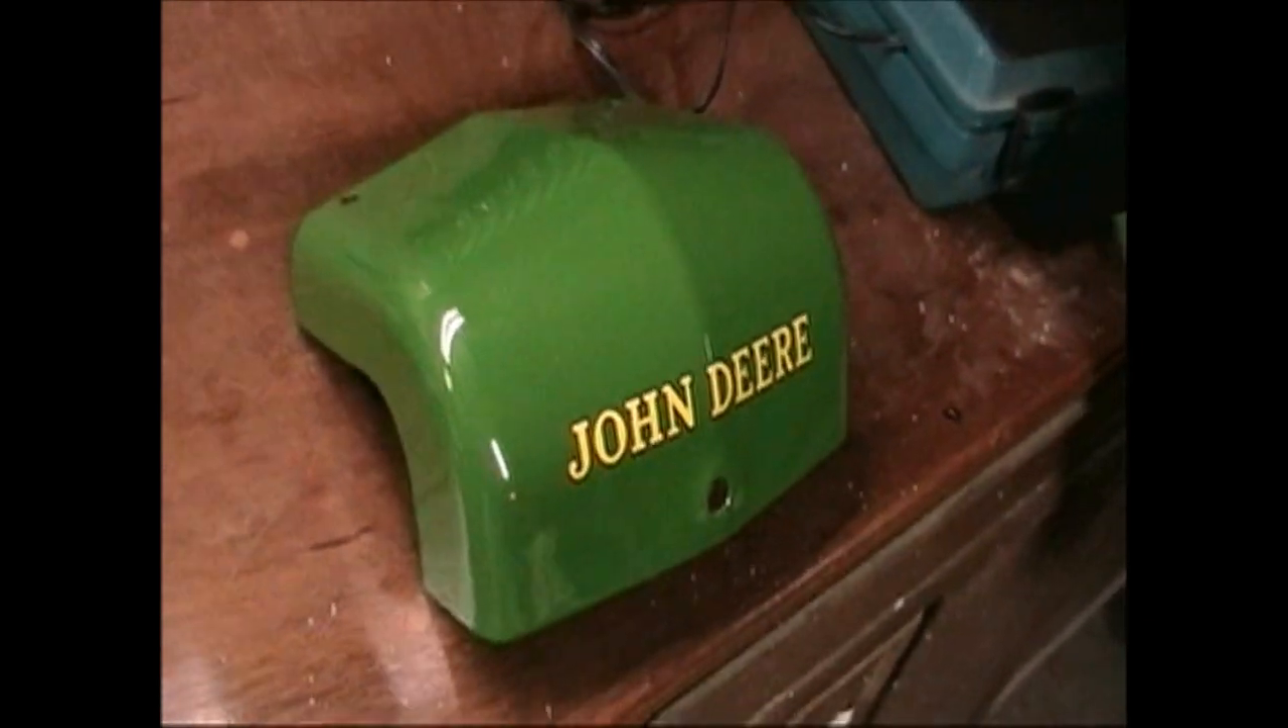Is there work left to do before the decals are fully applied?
No.